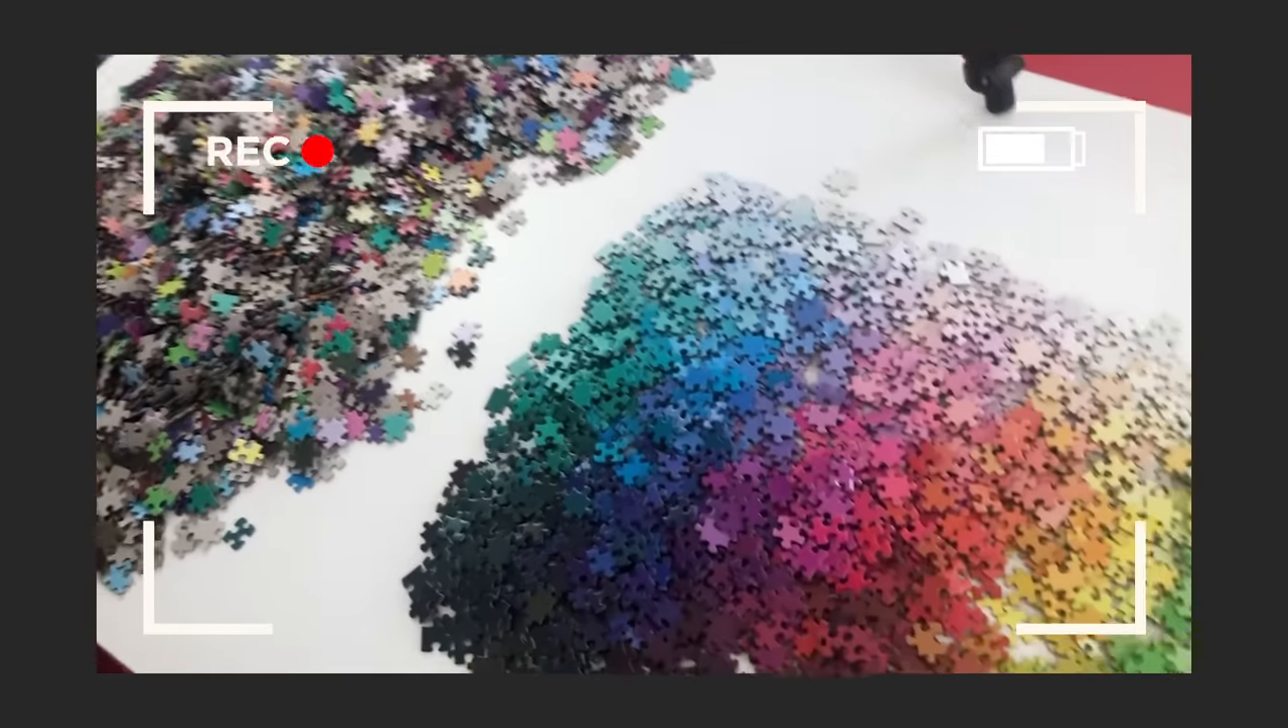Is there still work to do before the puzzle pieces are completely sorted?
Yes.